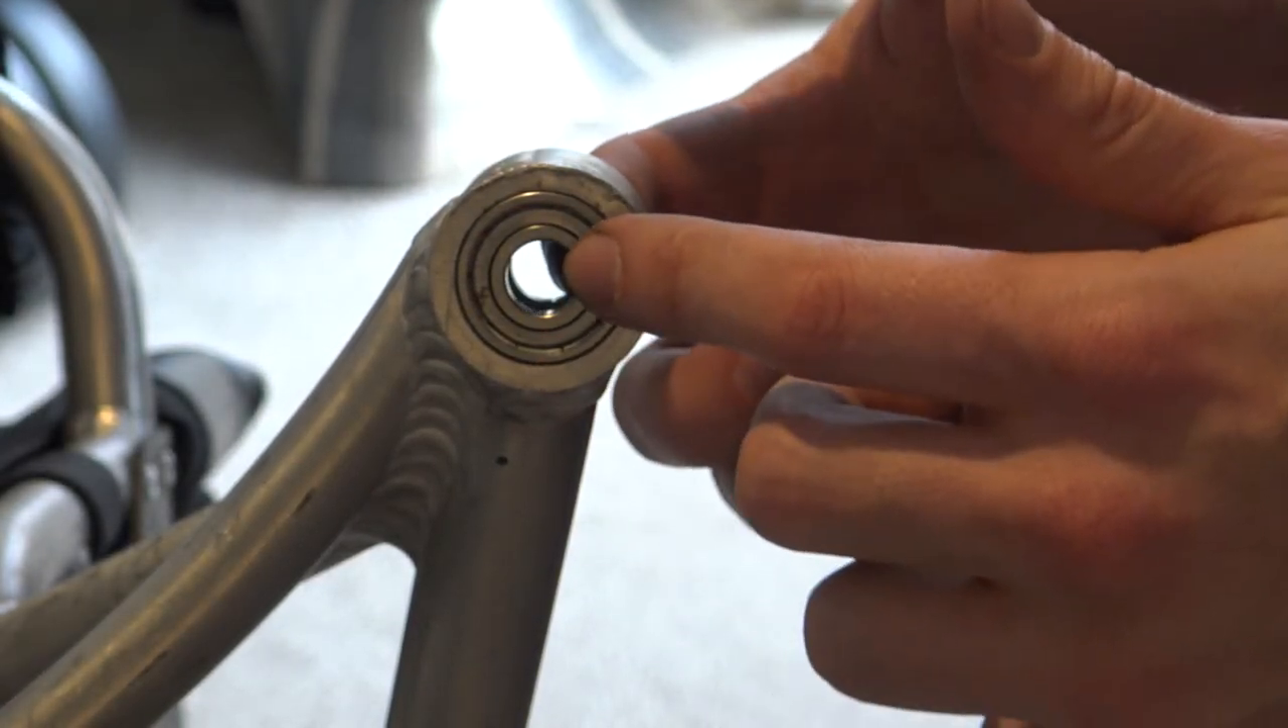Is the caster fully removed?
Yes.